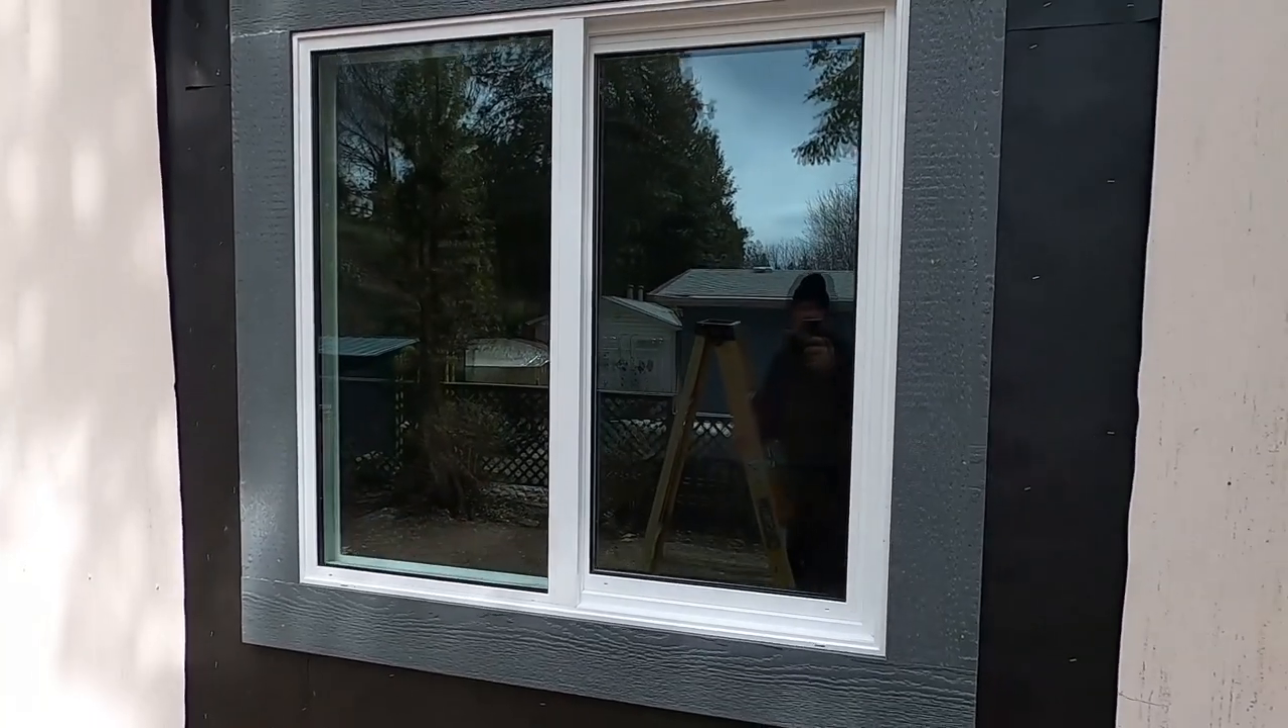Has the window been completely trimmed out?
Yes.